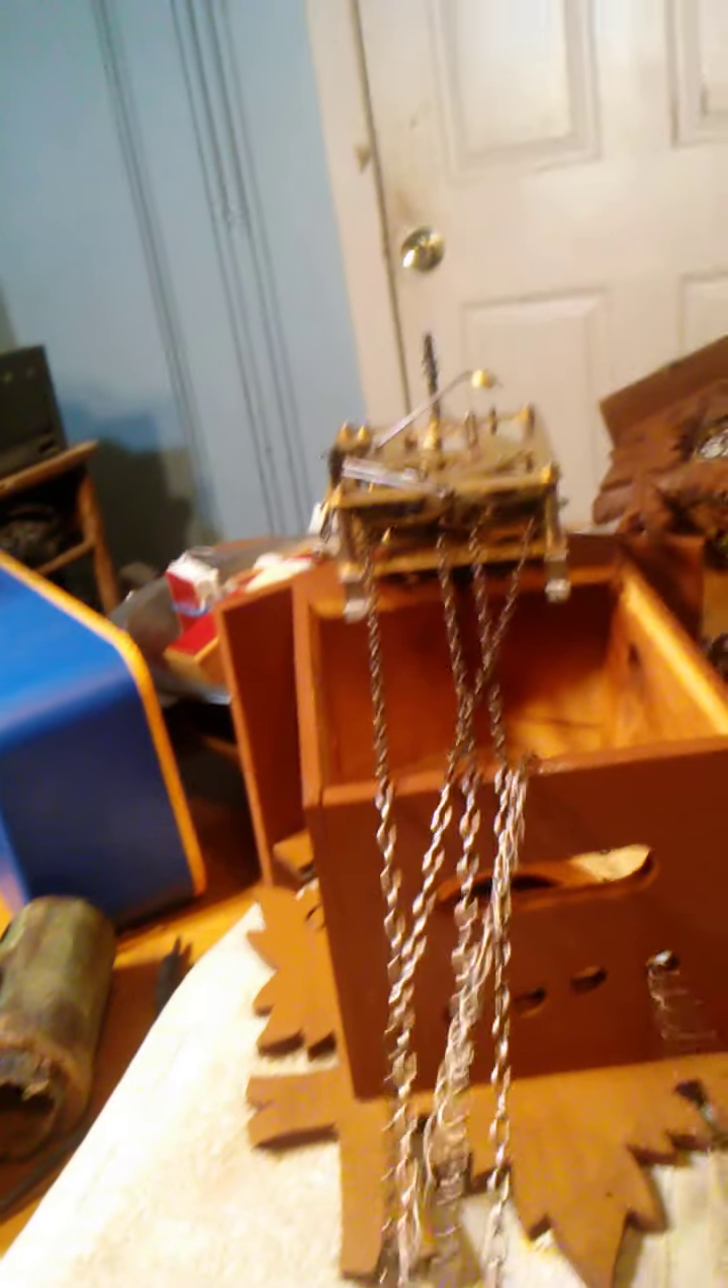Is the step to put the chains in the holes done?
No.